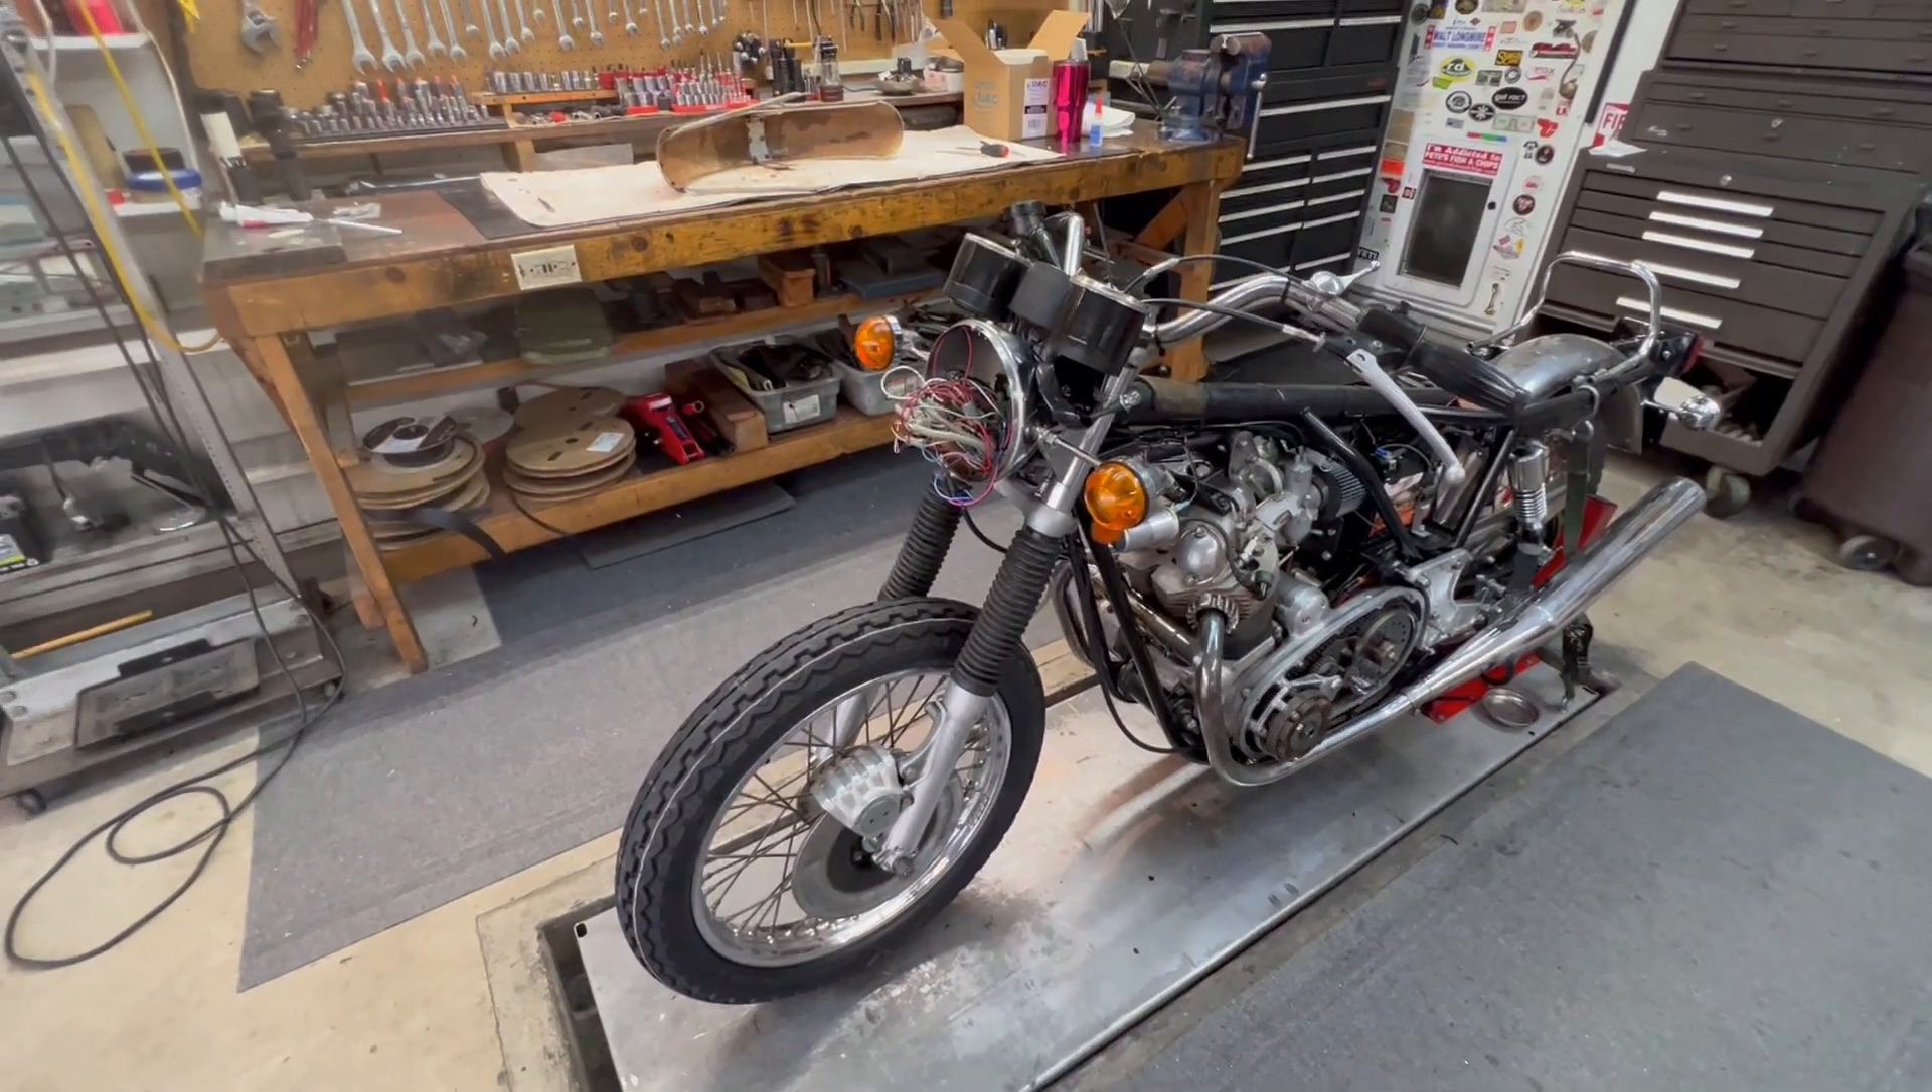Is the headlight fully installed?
No.